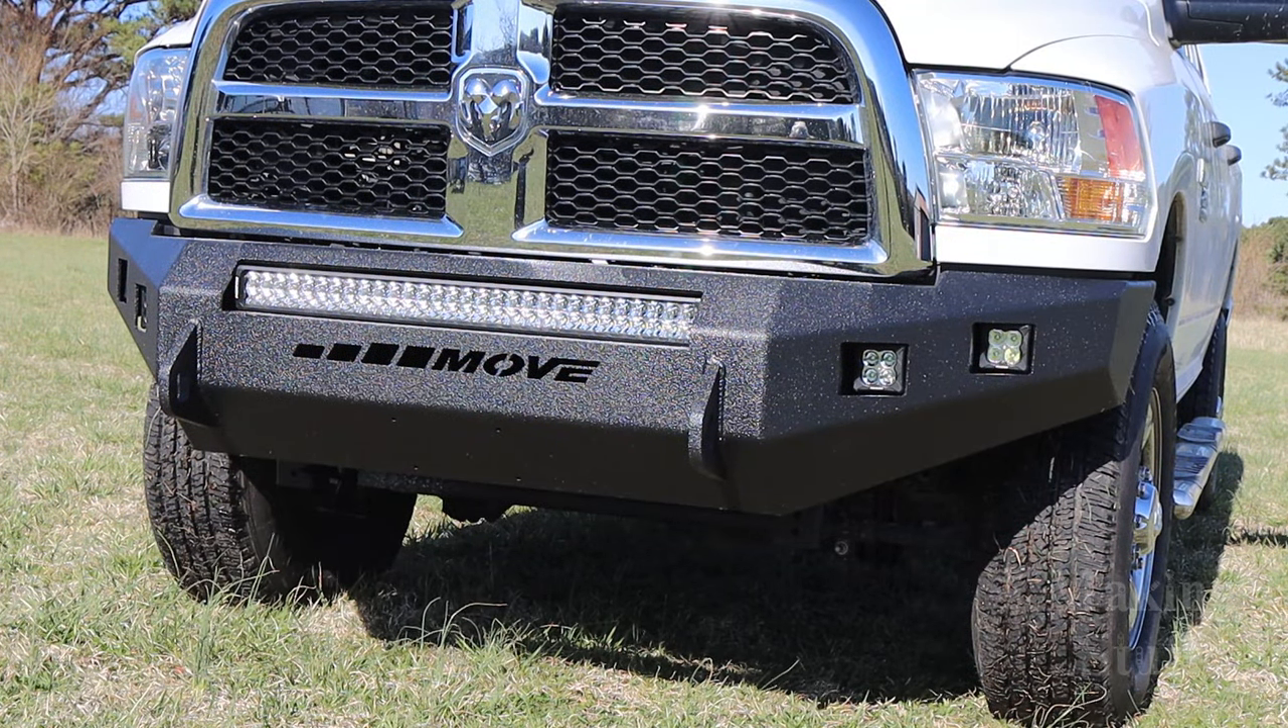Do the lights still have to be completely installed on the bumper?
No.